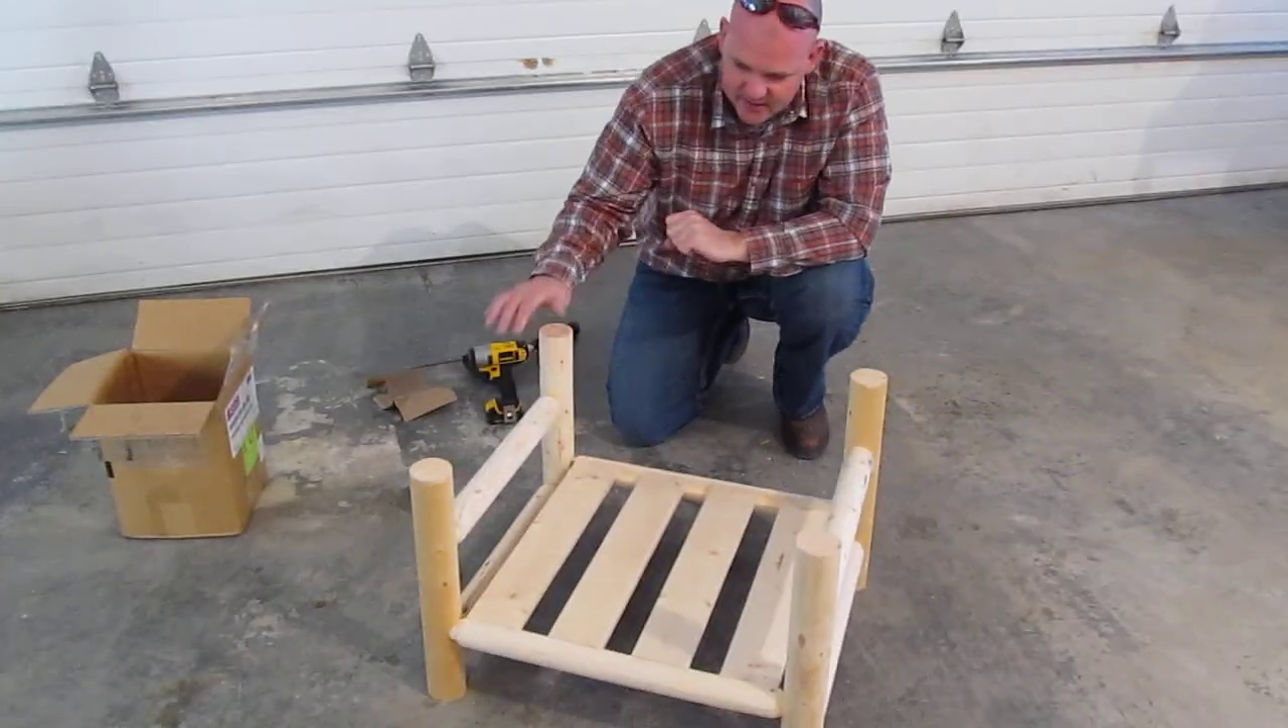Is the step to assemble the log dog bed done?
Yes.